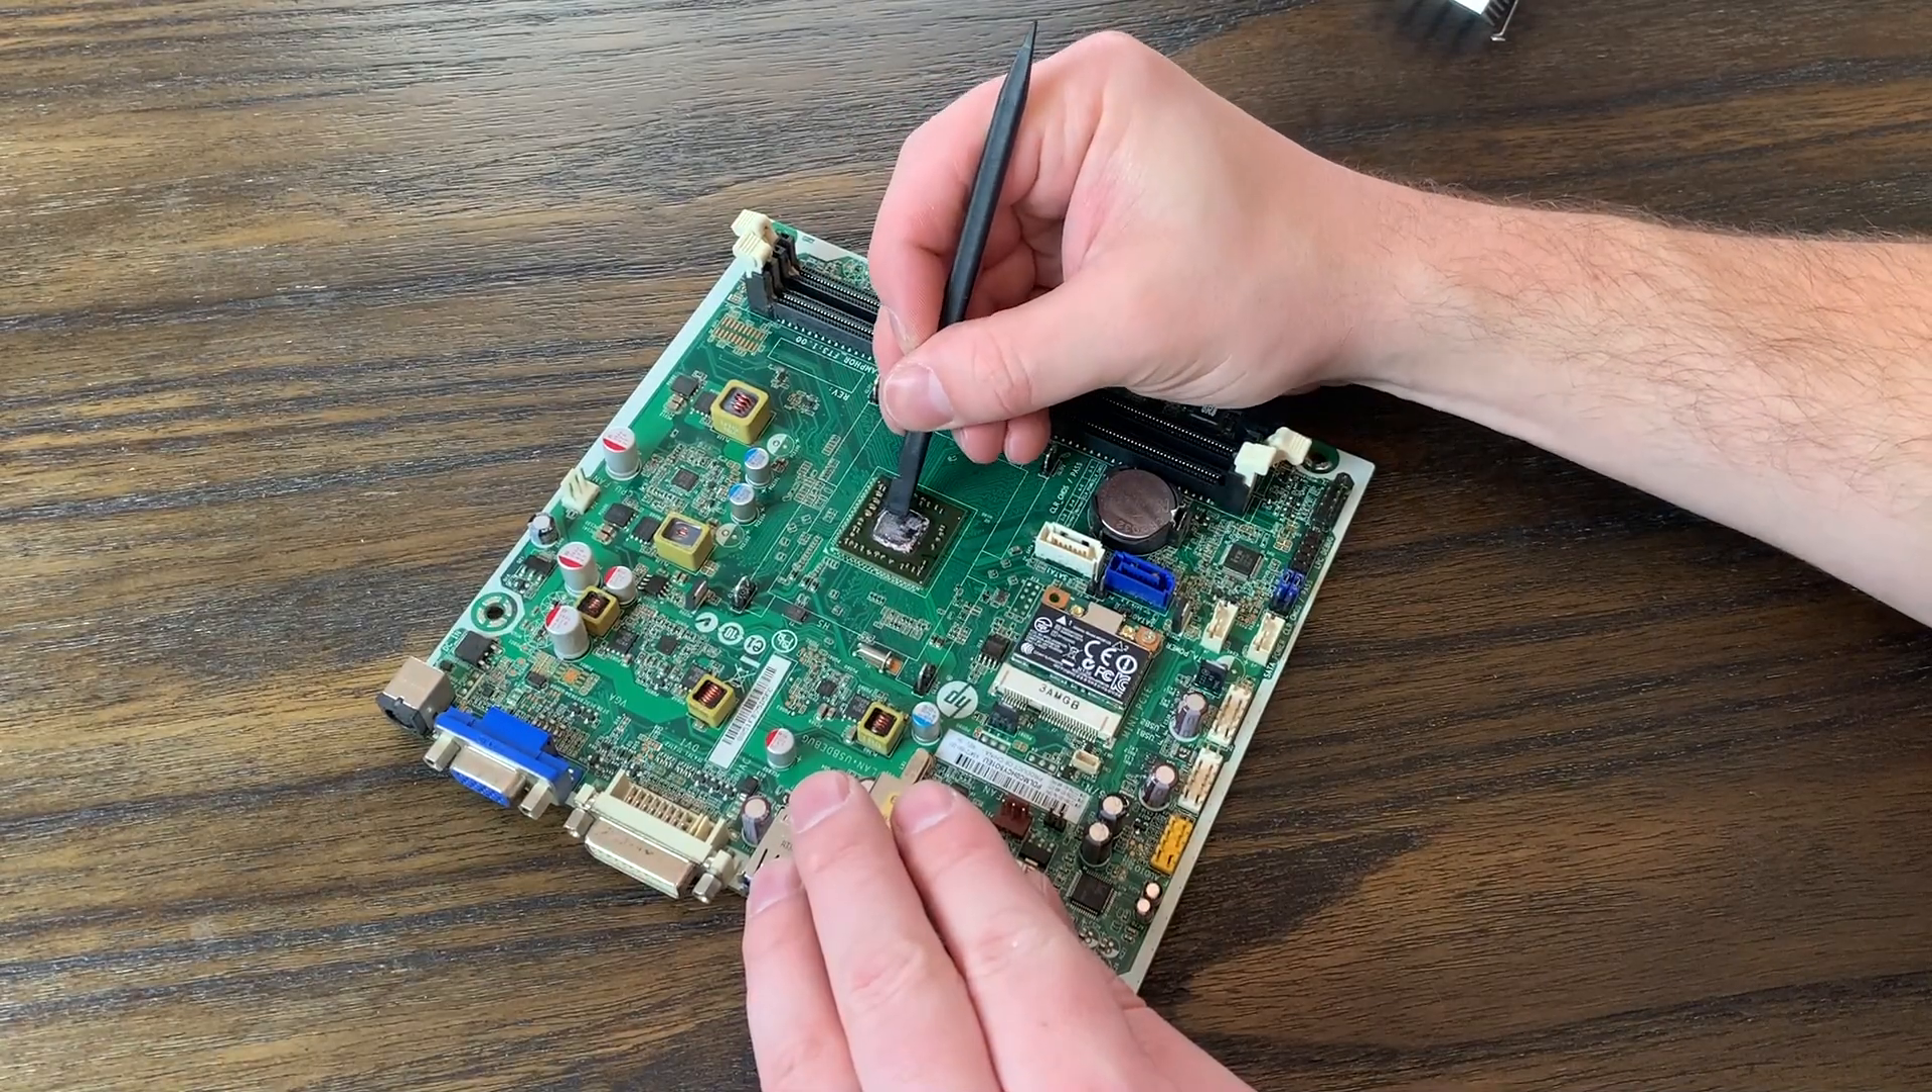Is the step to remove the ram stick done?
Yes.